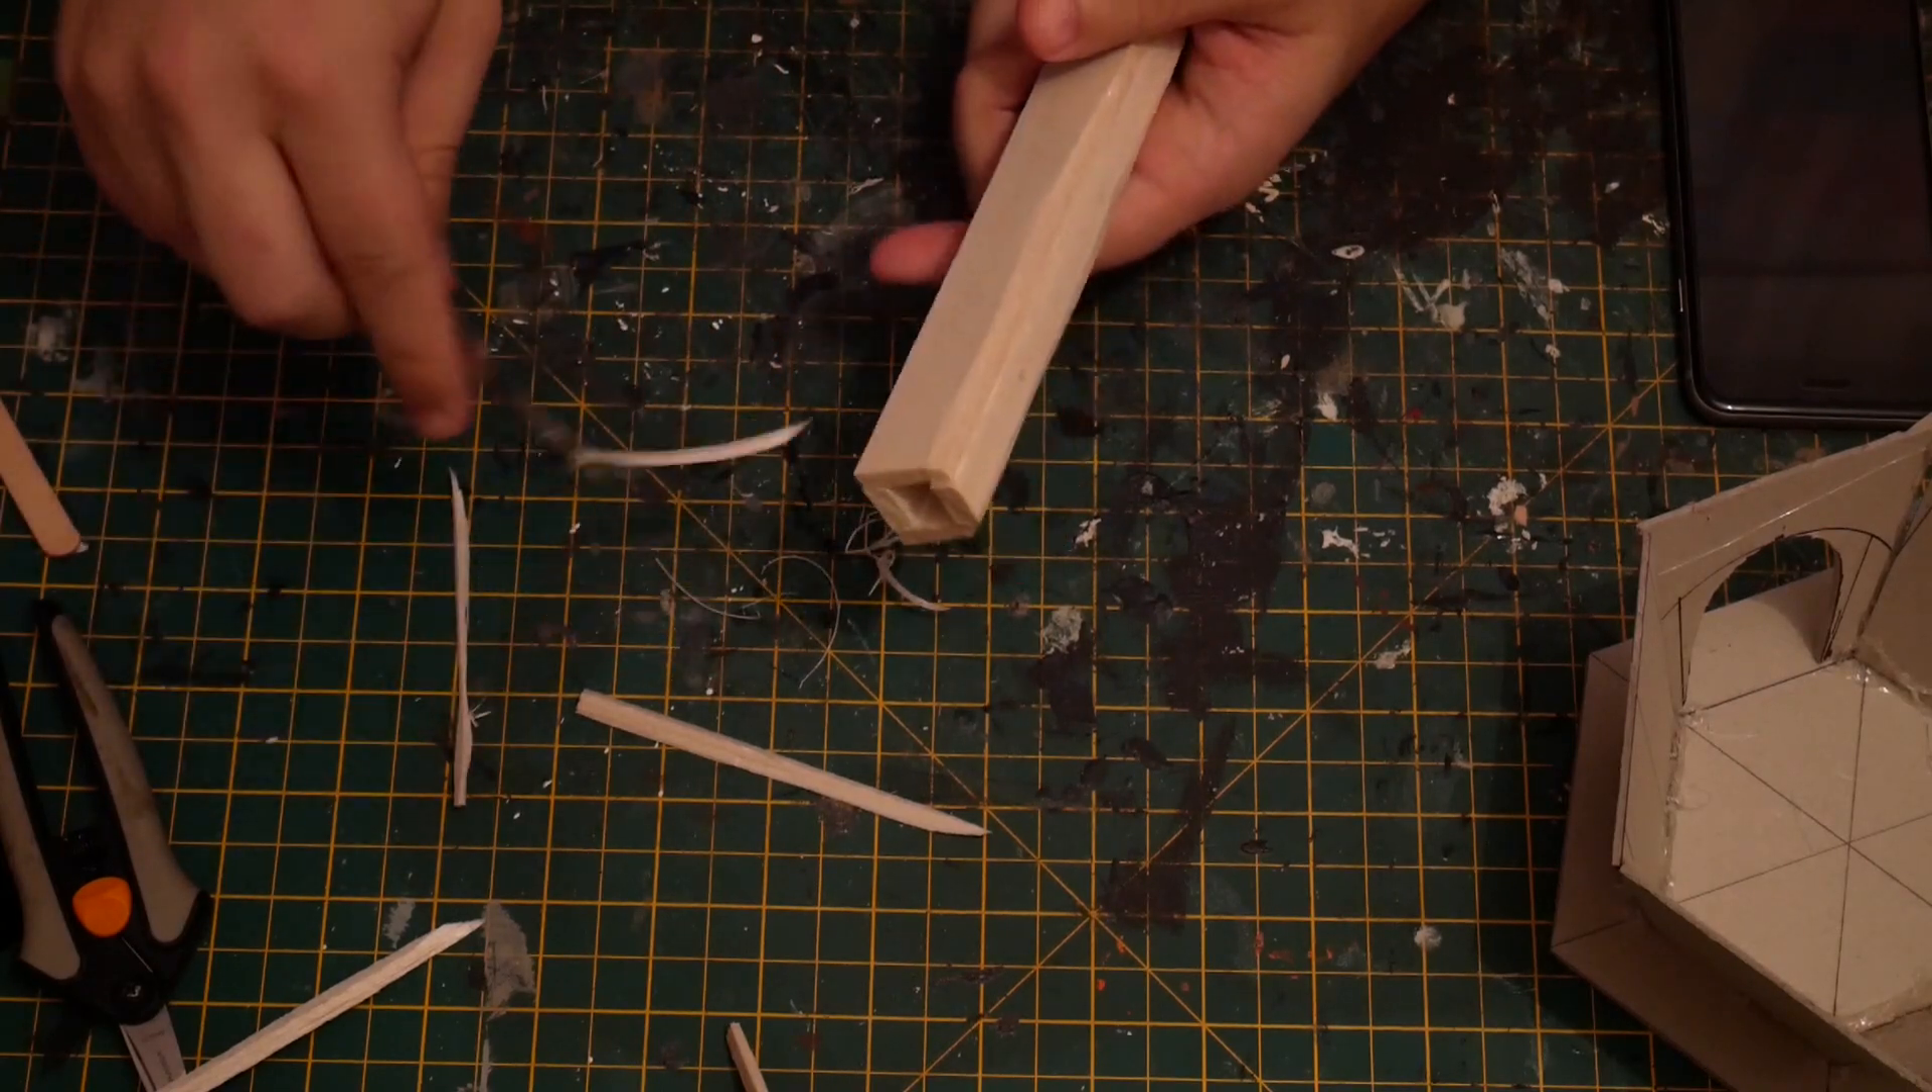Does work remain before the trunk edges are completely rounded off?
Yes.